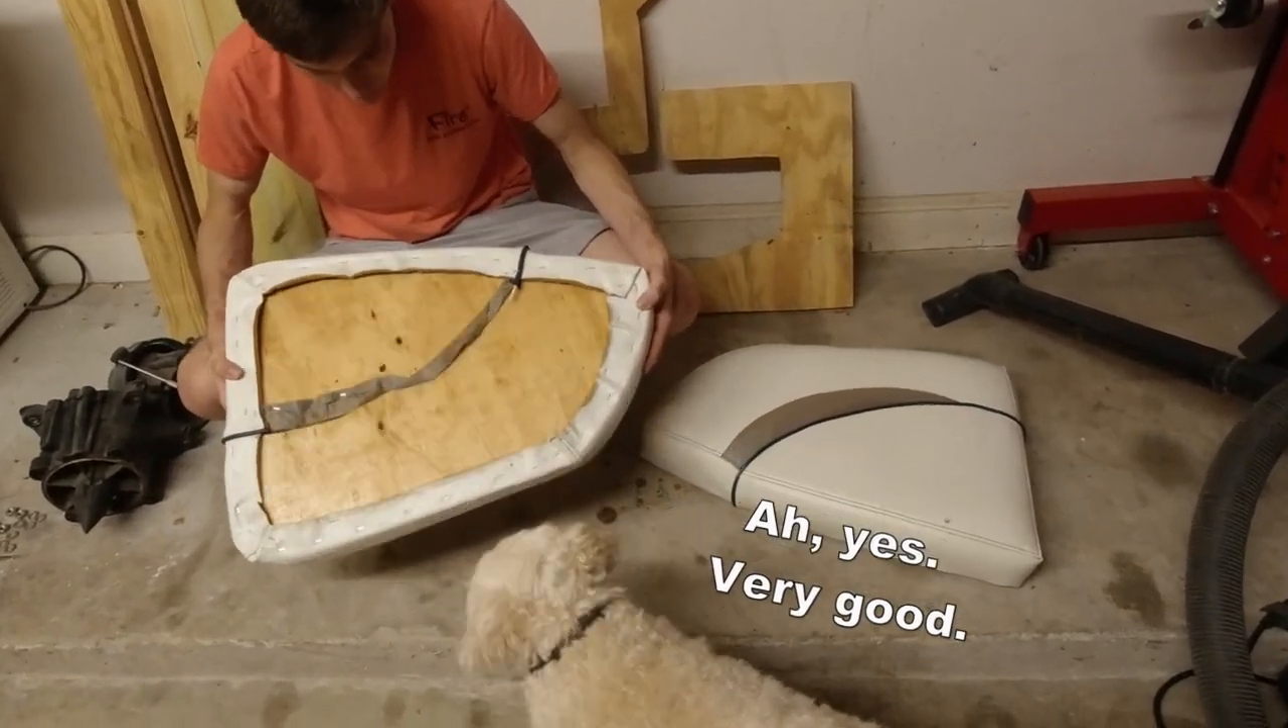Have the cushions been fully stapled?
Yes.